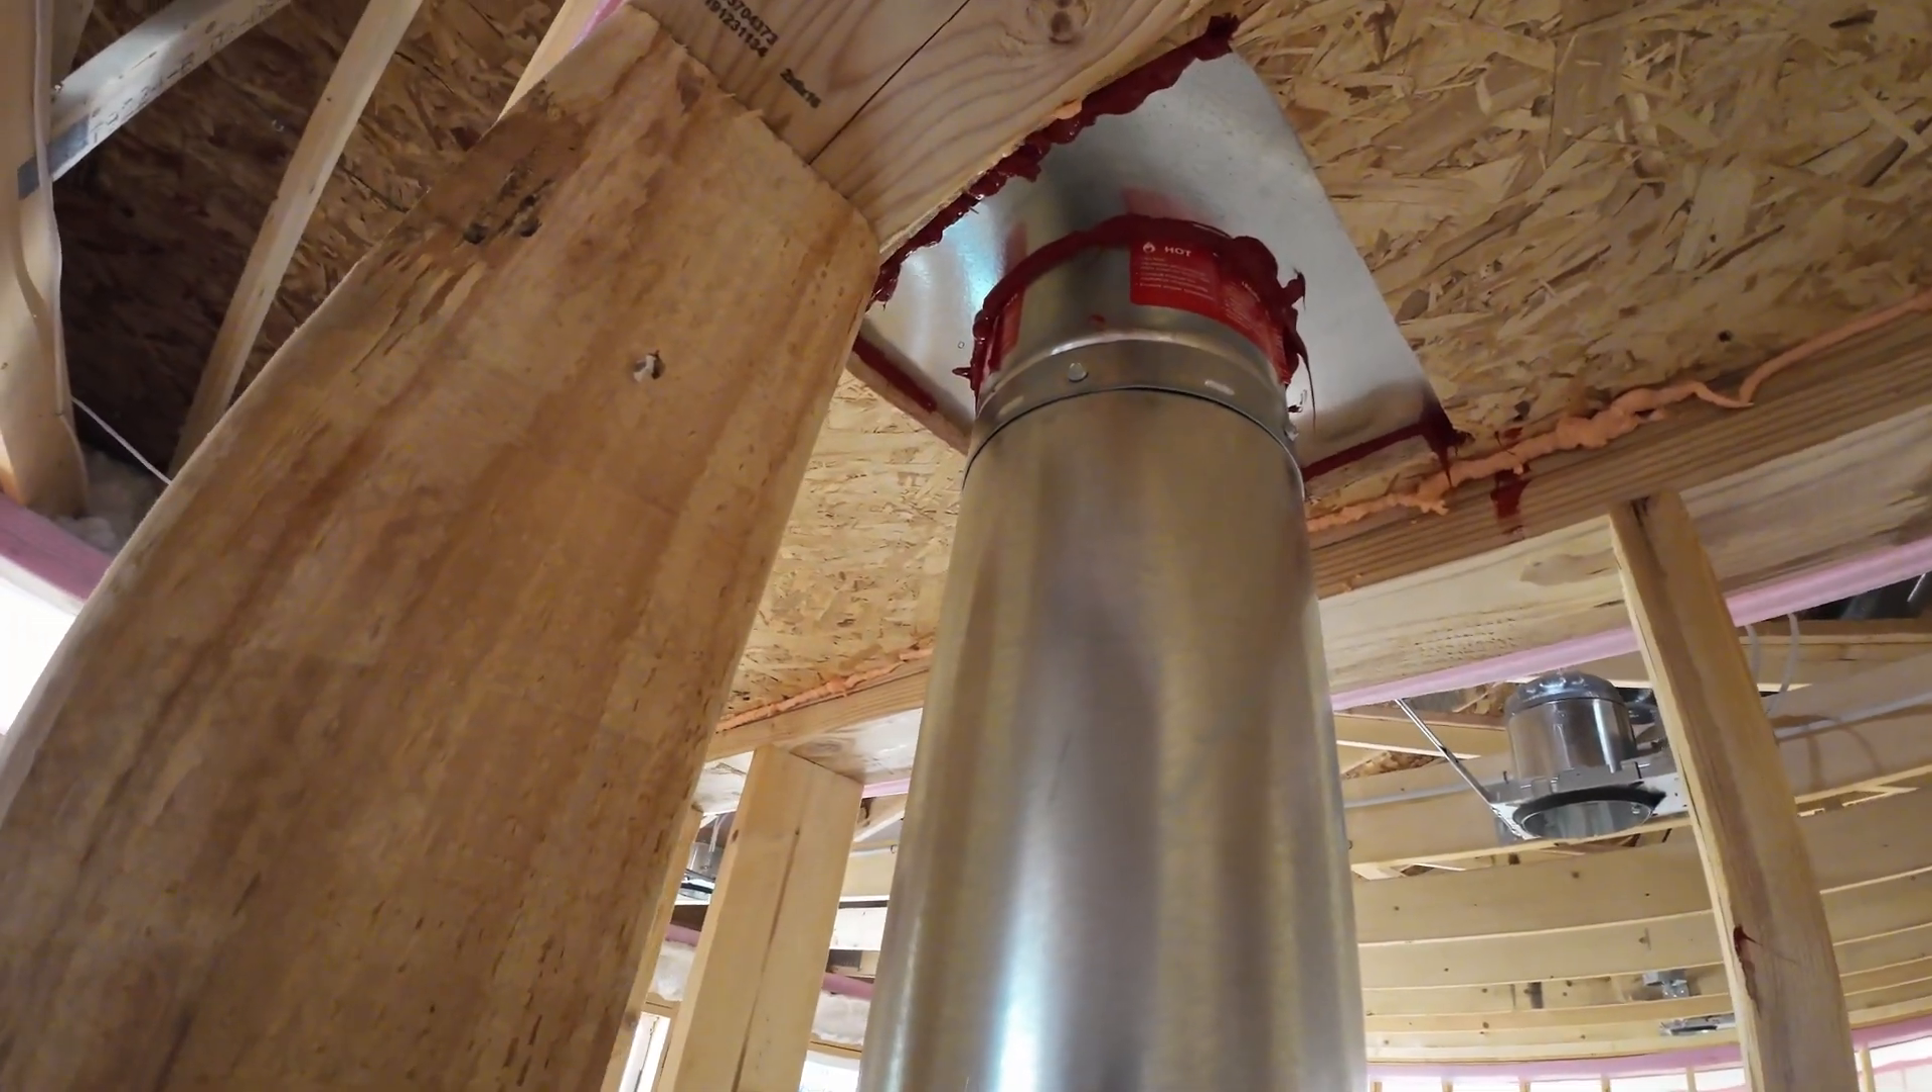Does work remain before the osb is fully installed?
No.